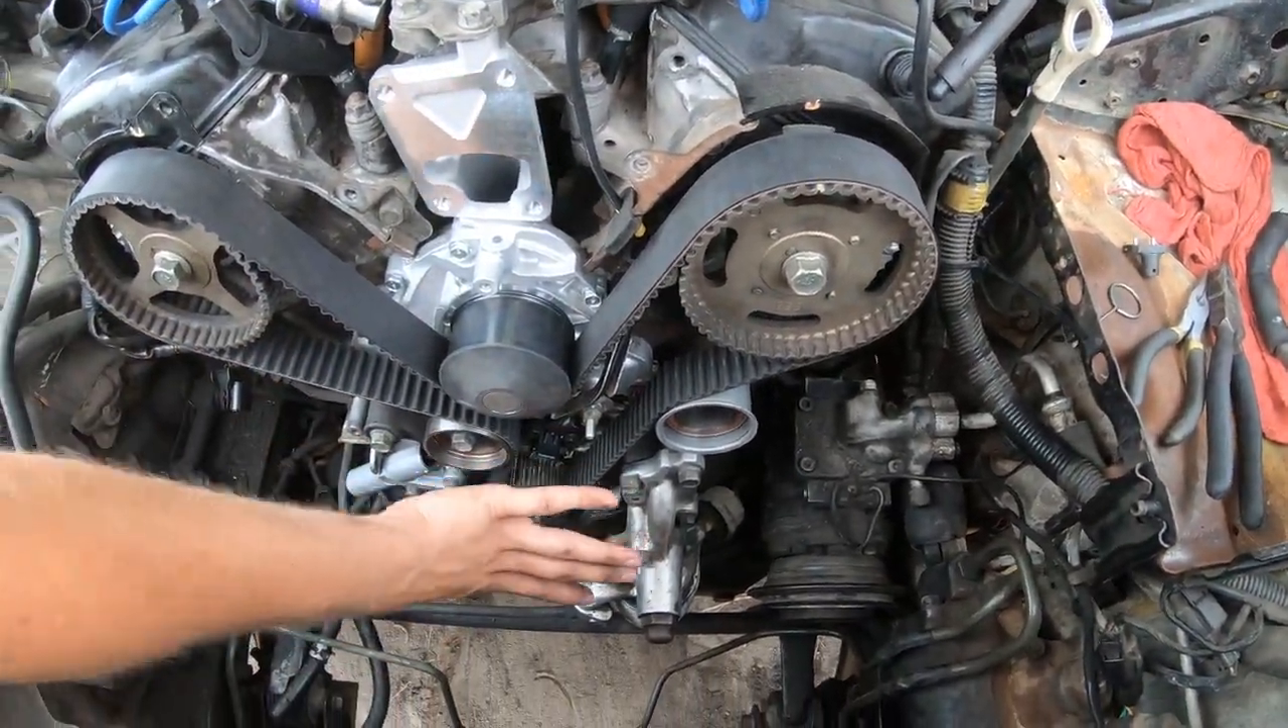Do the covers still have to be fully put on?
Yes.